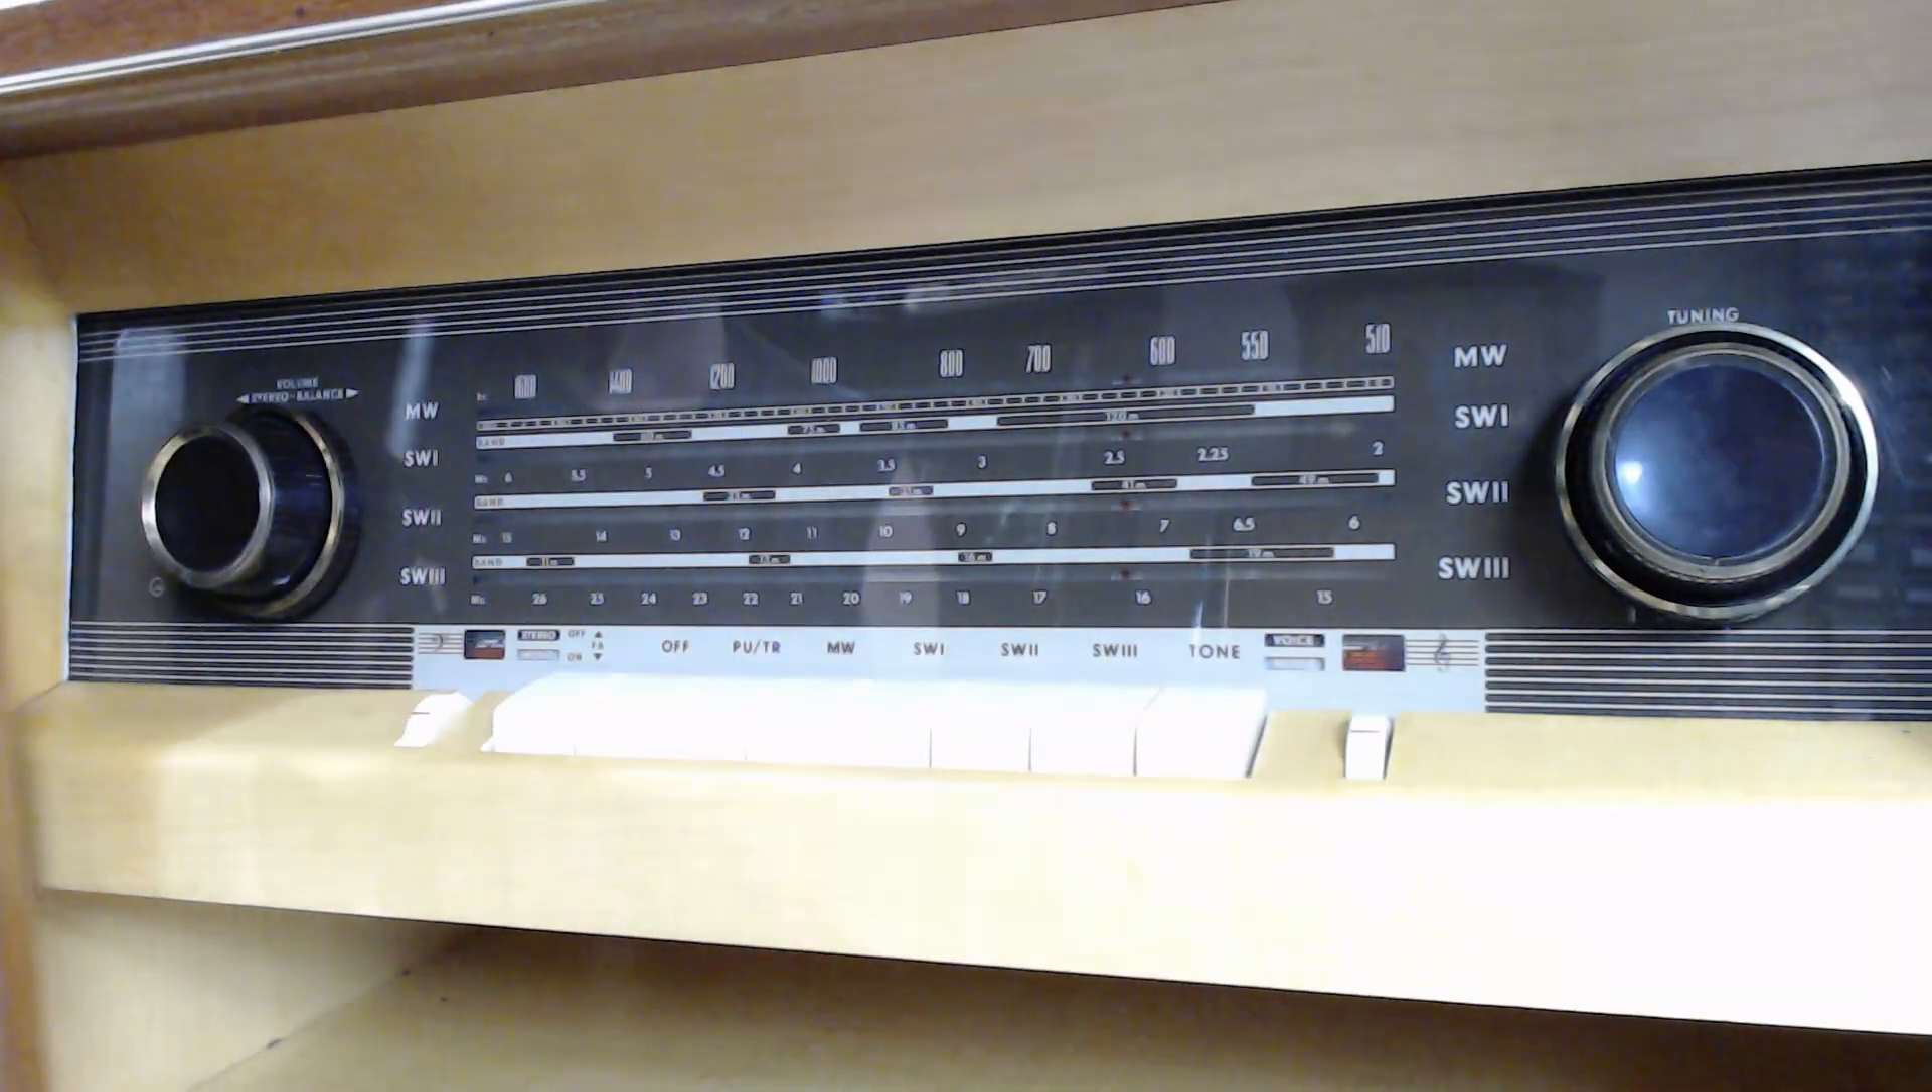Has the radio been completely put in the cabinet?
Yes.